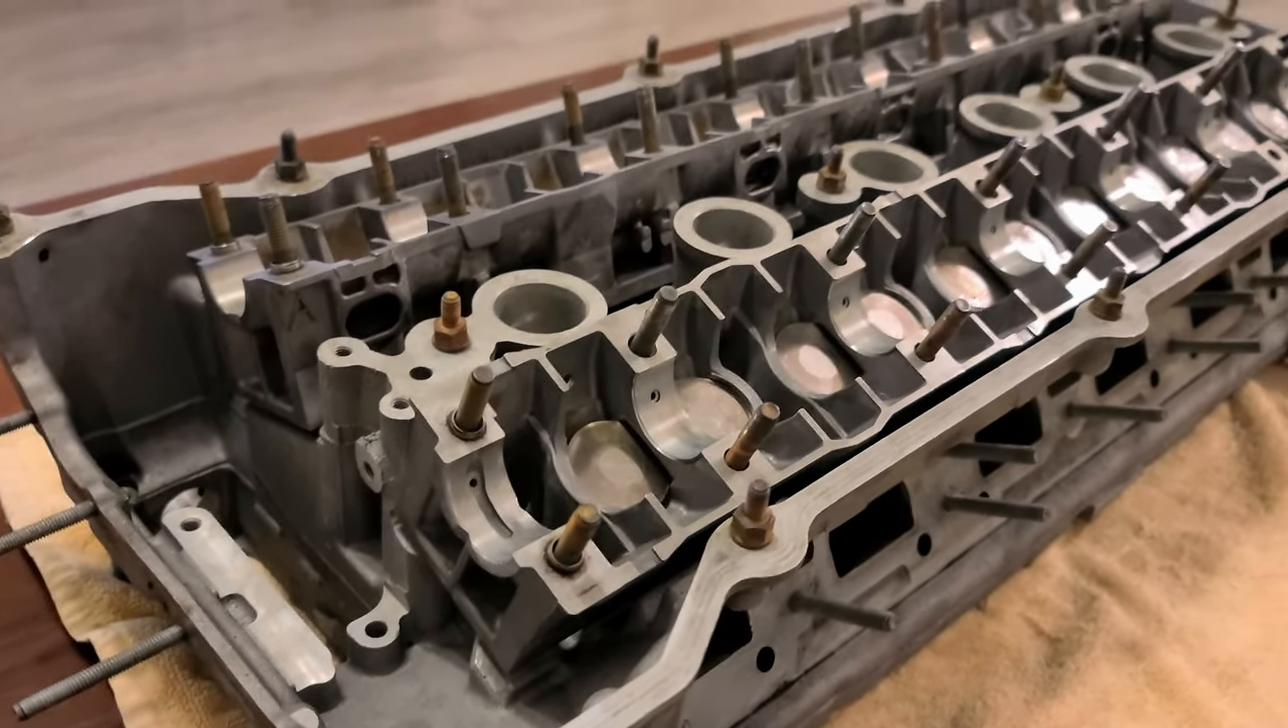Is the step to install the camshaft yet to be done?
Yes.